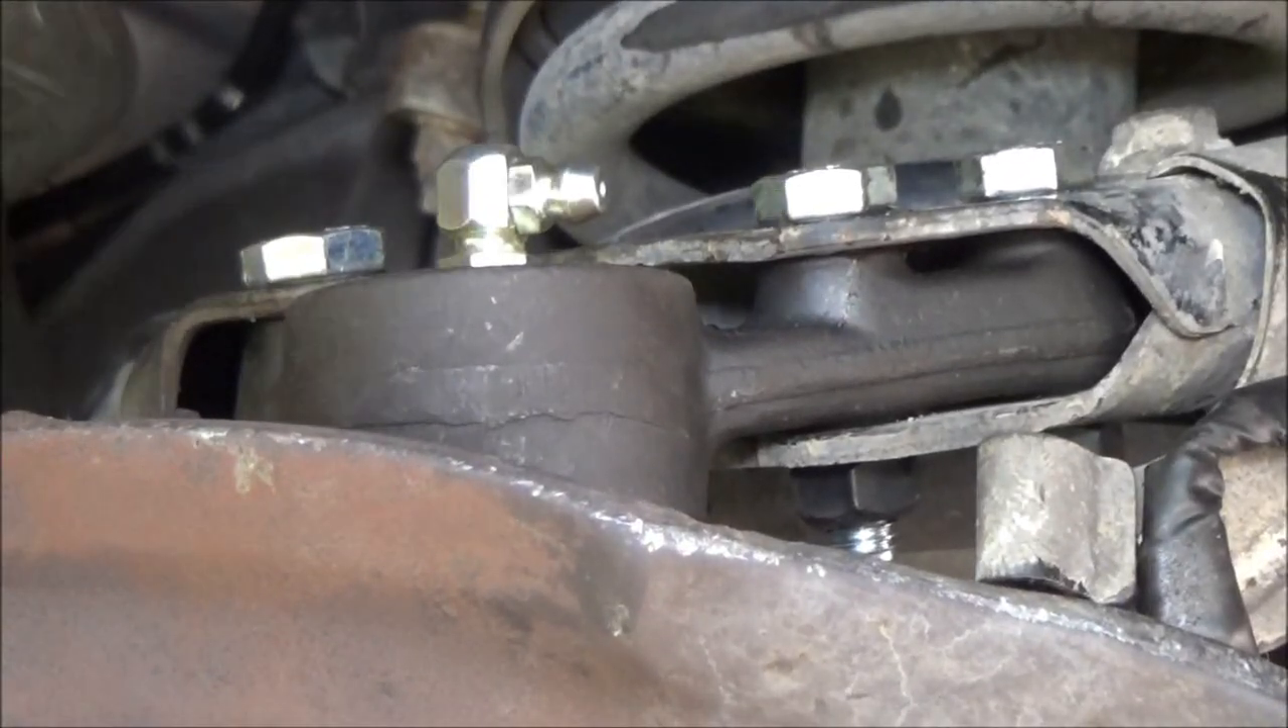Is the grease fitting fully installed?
Yes.